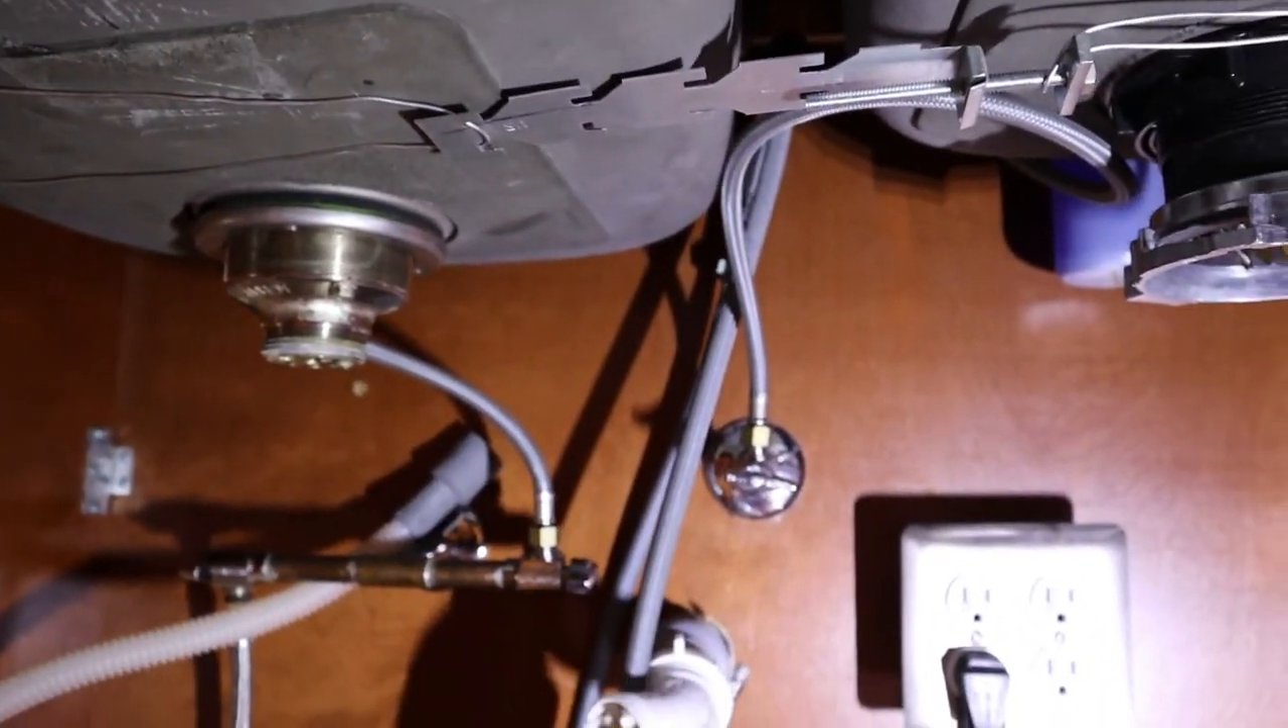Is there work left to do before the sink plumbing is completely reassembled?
Yes.